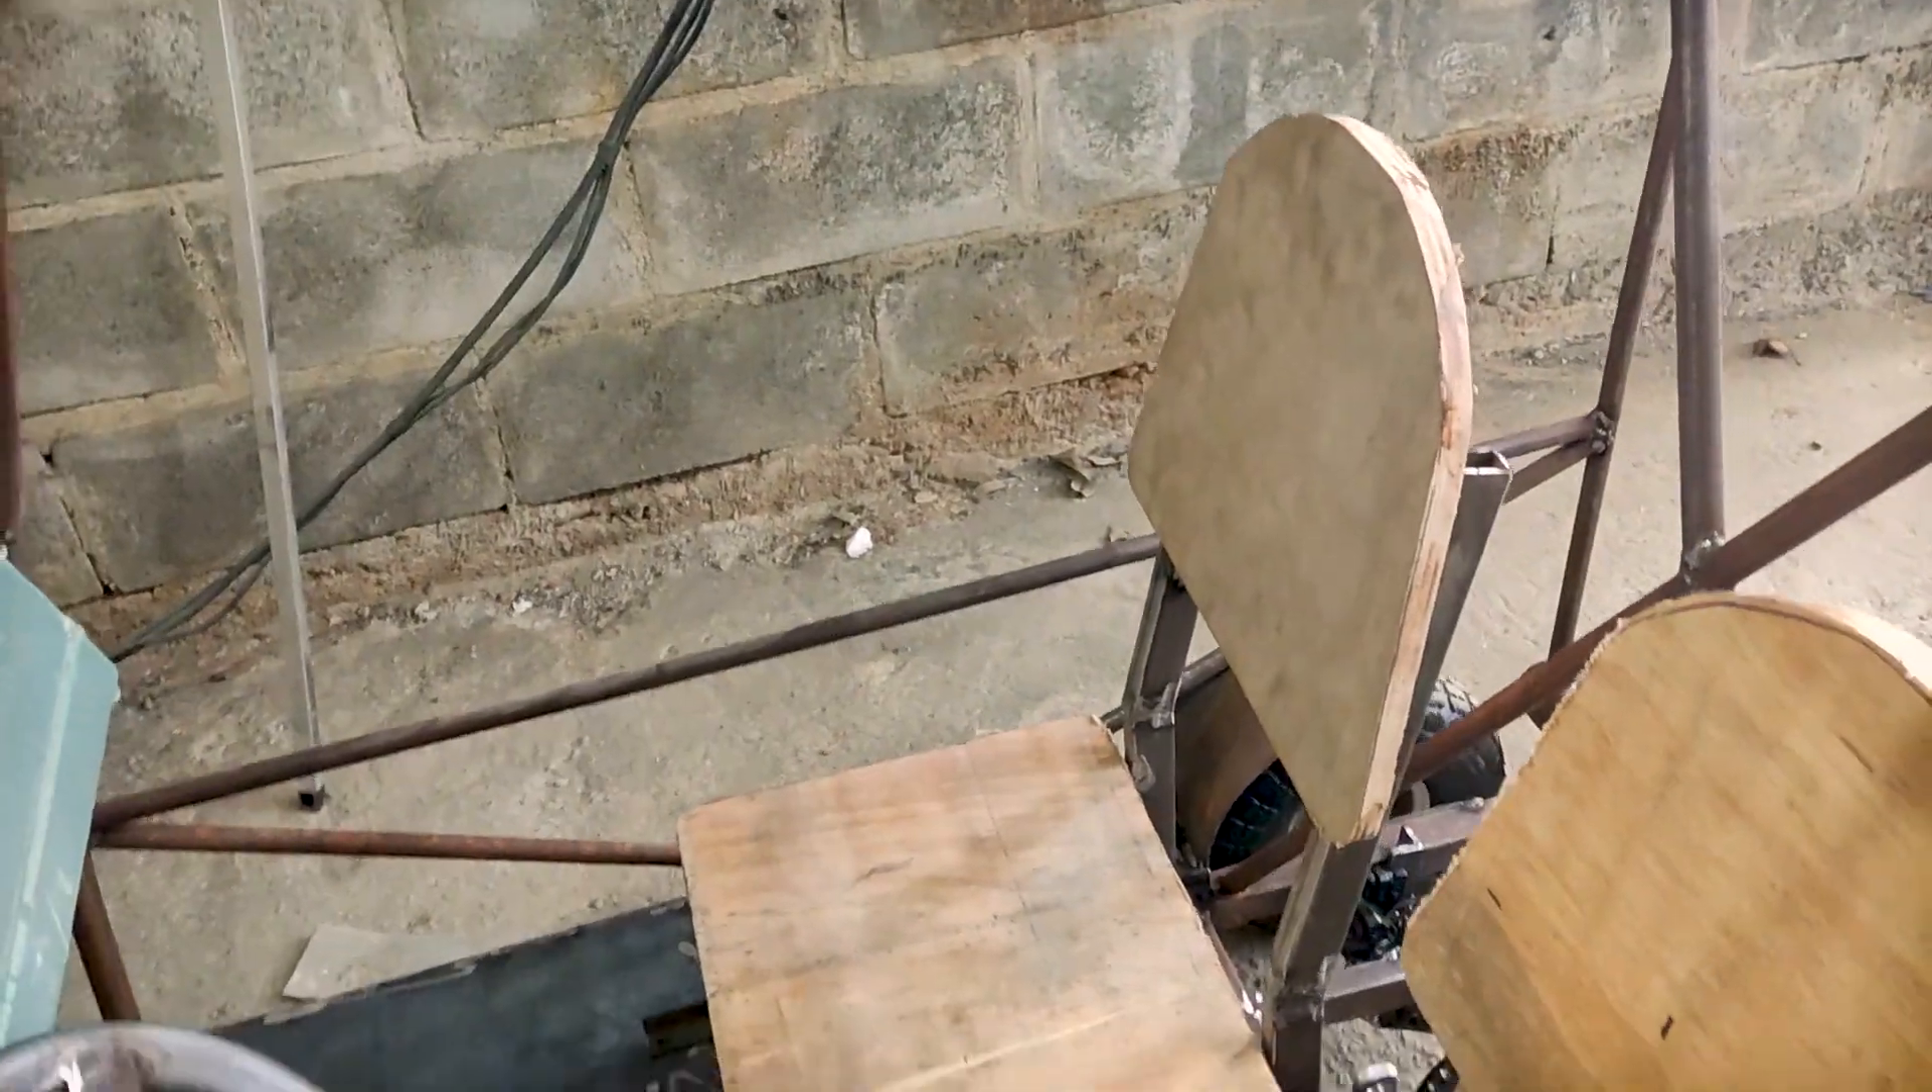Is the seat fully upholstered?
No.